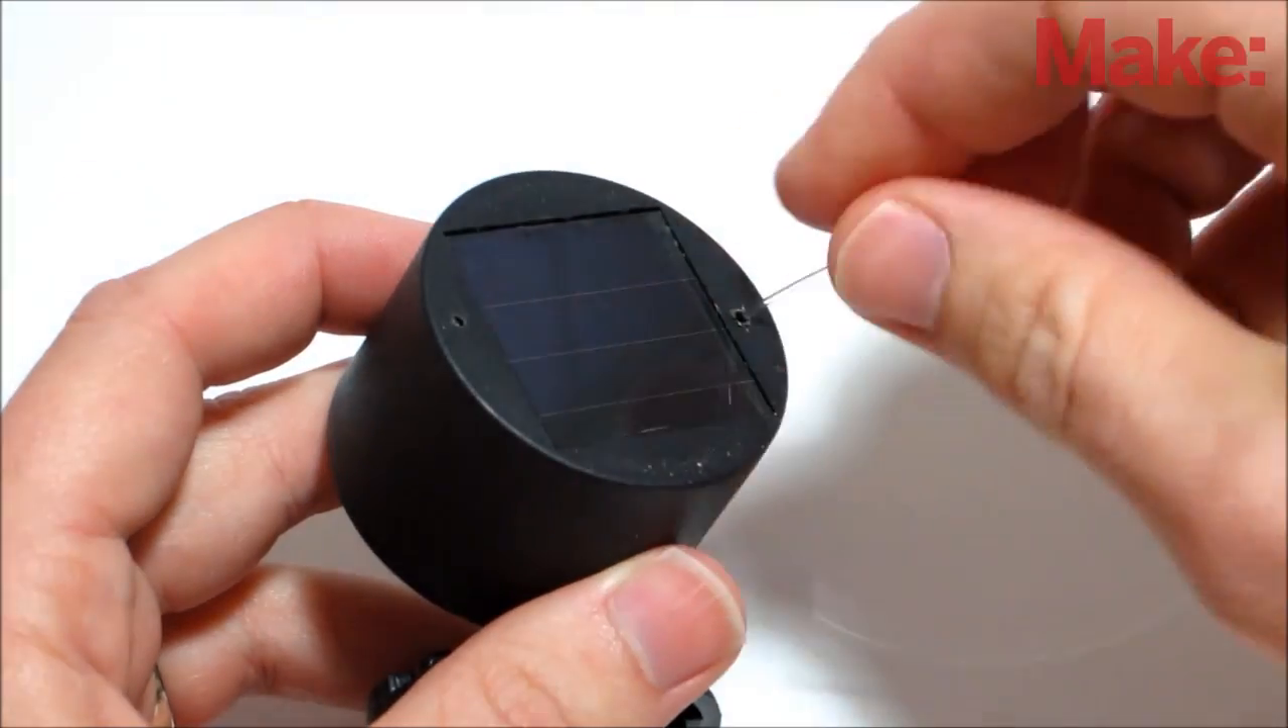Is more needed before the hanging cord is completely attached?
Yes.